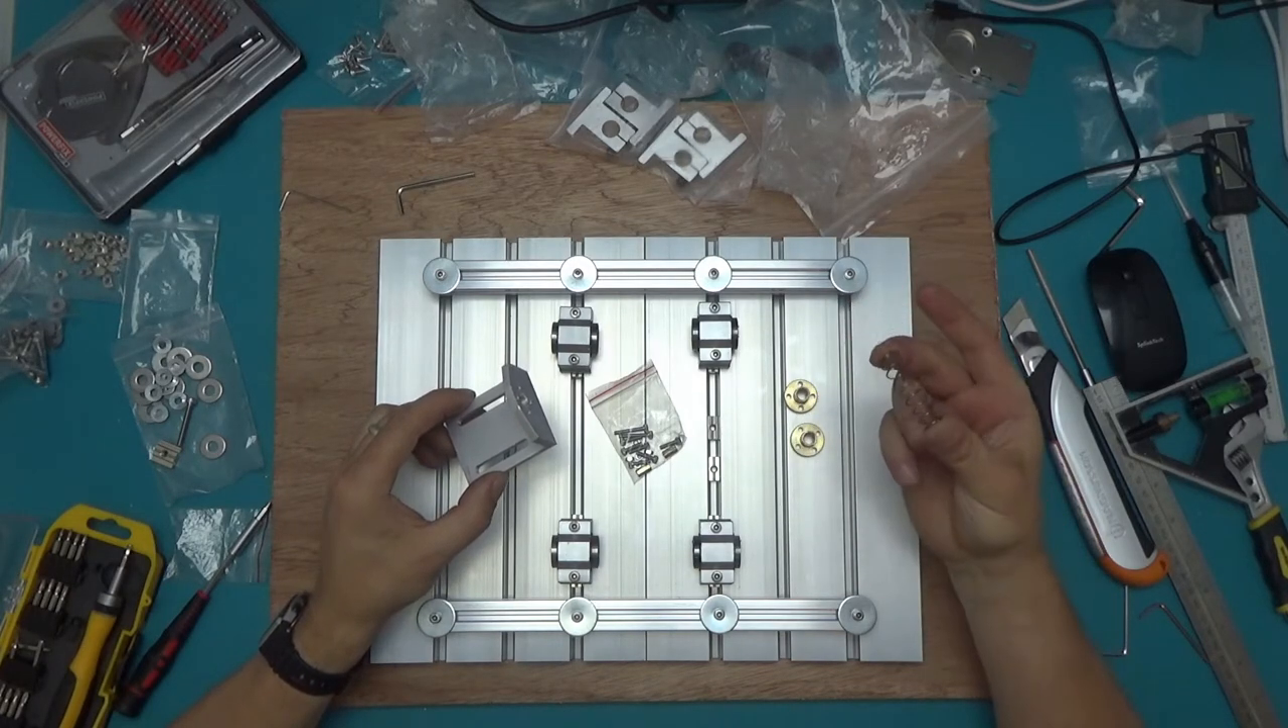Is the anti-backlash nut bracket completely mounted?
No.